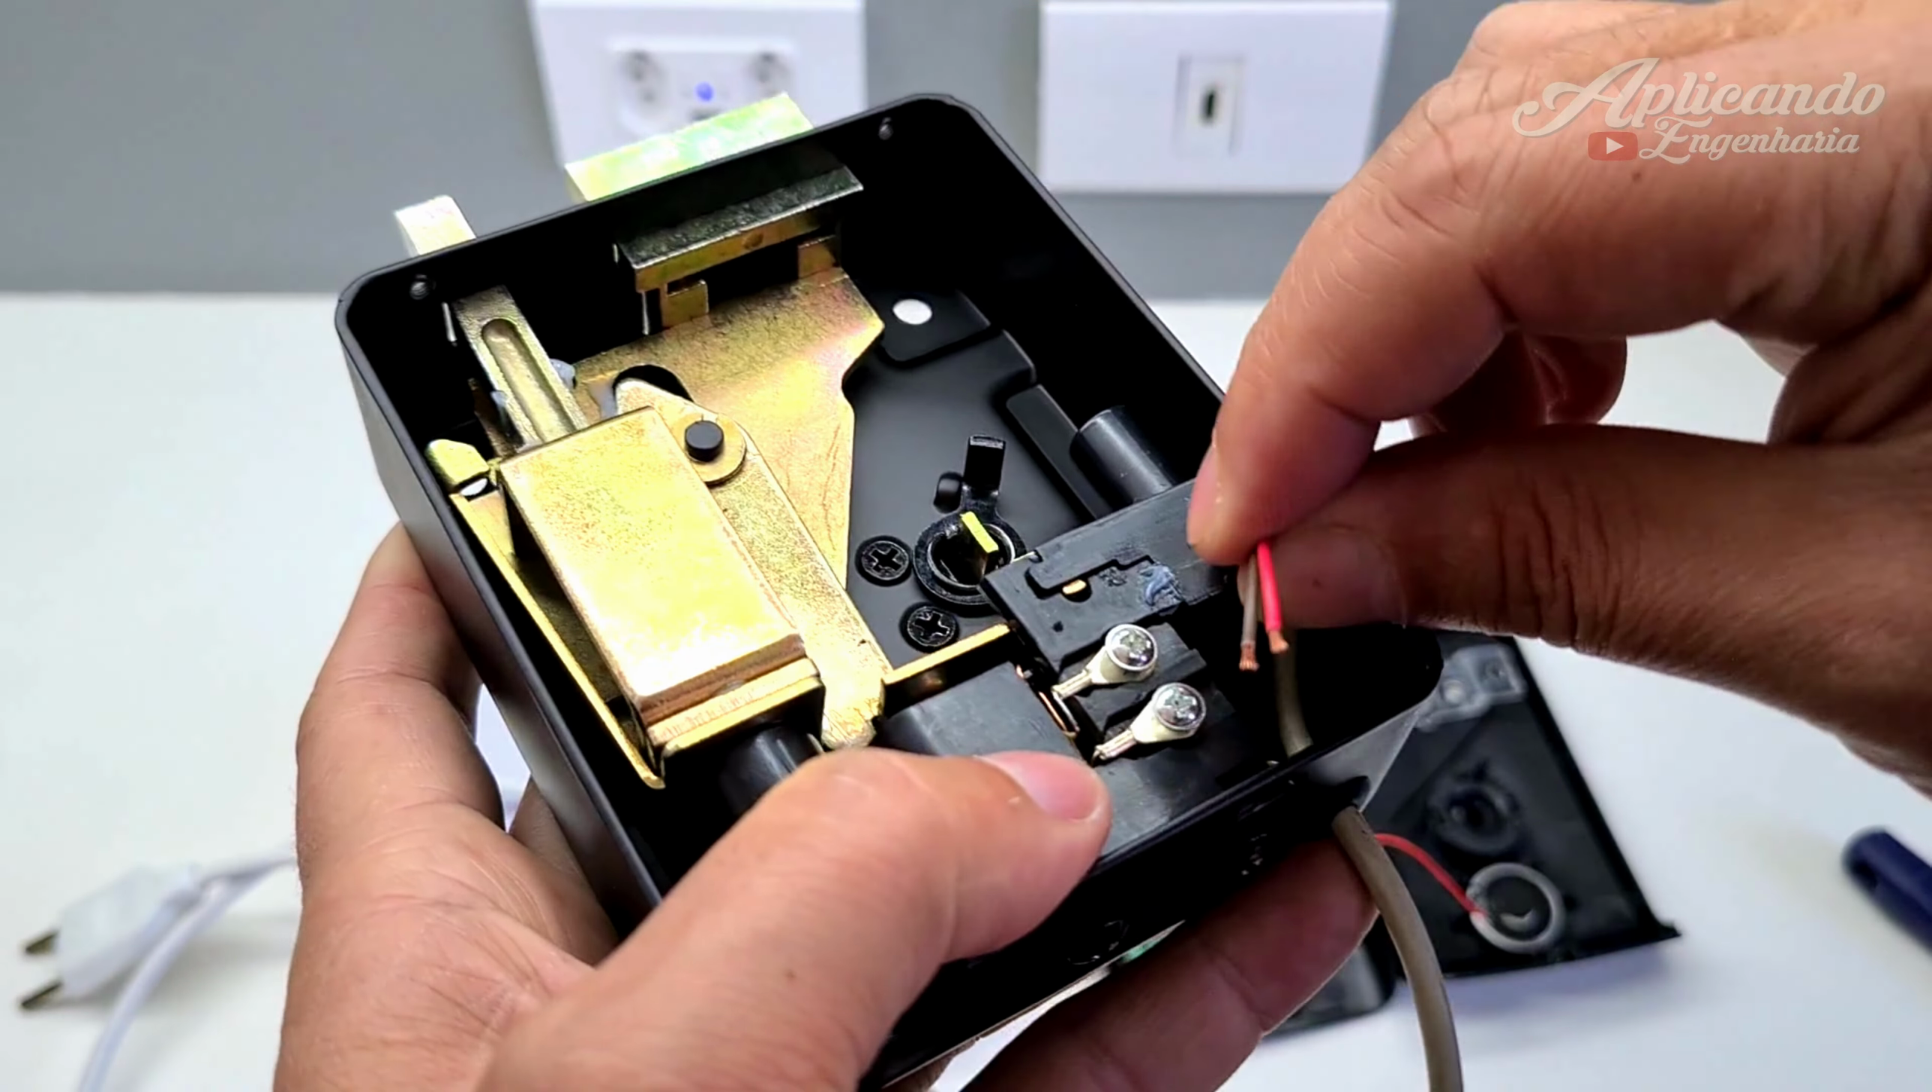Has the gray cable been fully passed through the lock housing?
Yes.